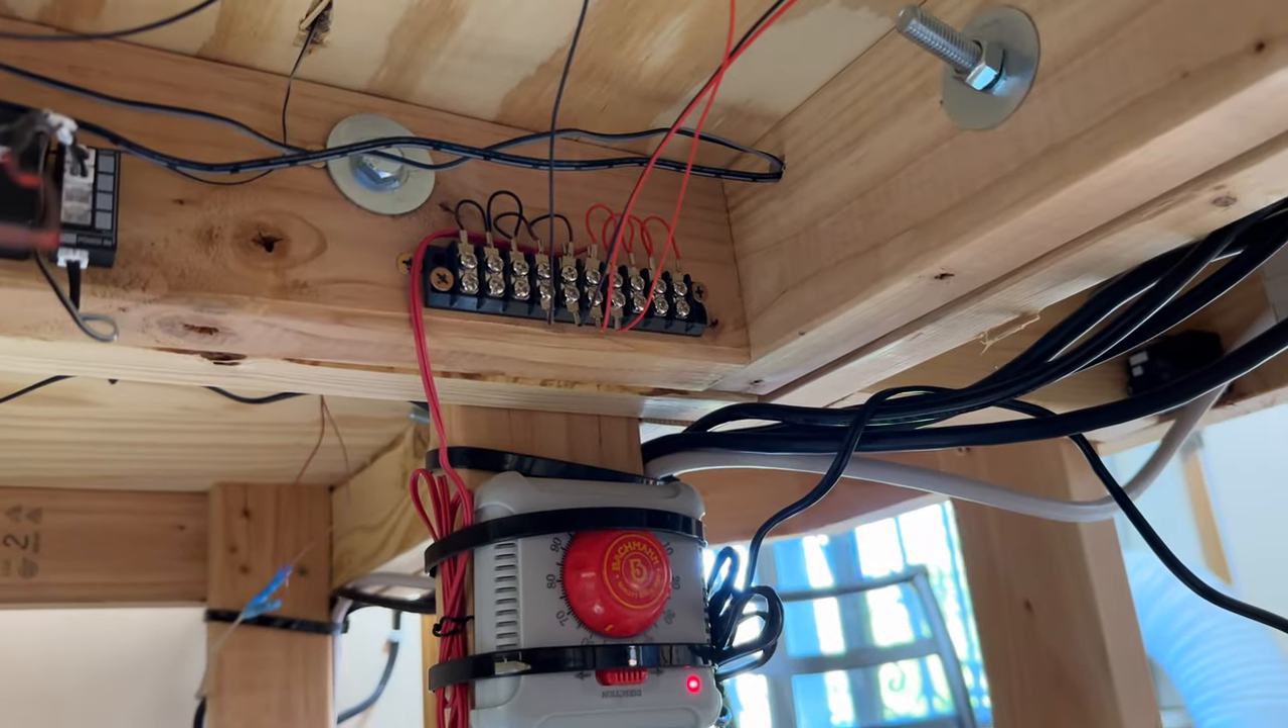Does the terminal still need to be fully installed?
No.